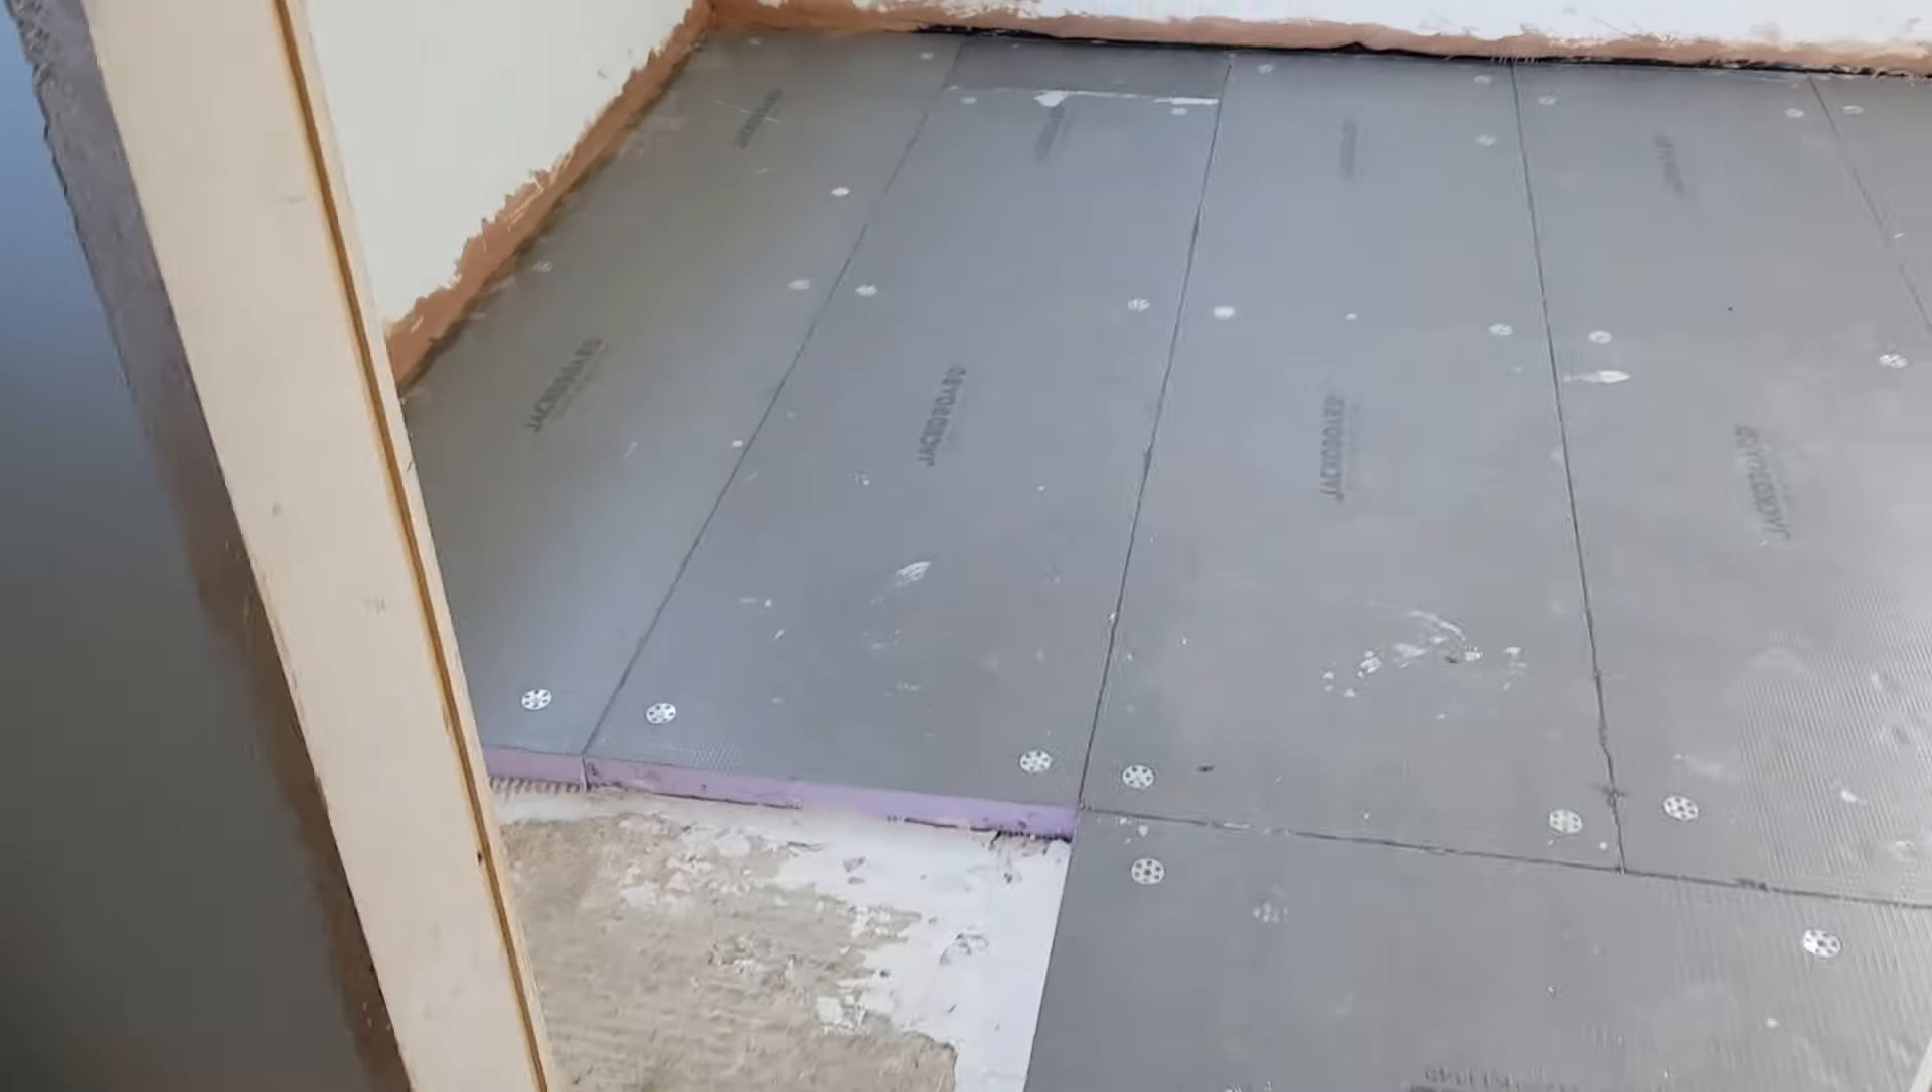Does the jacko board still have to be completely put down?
Yes.